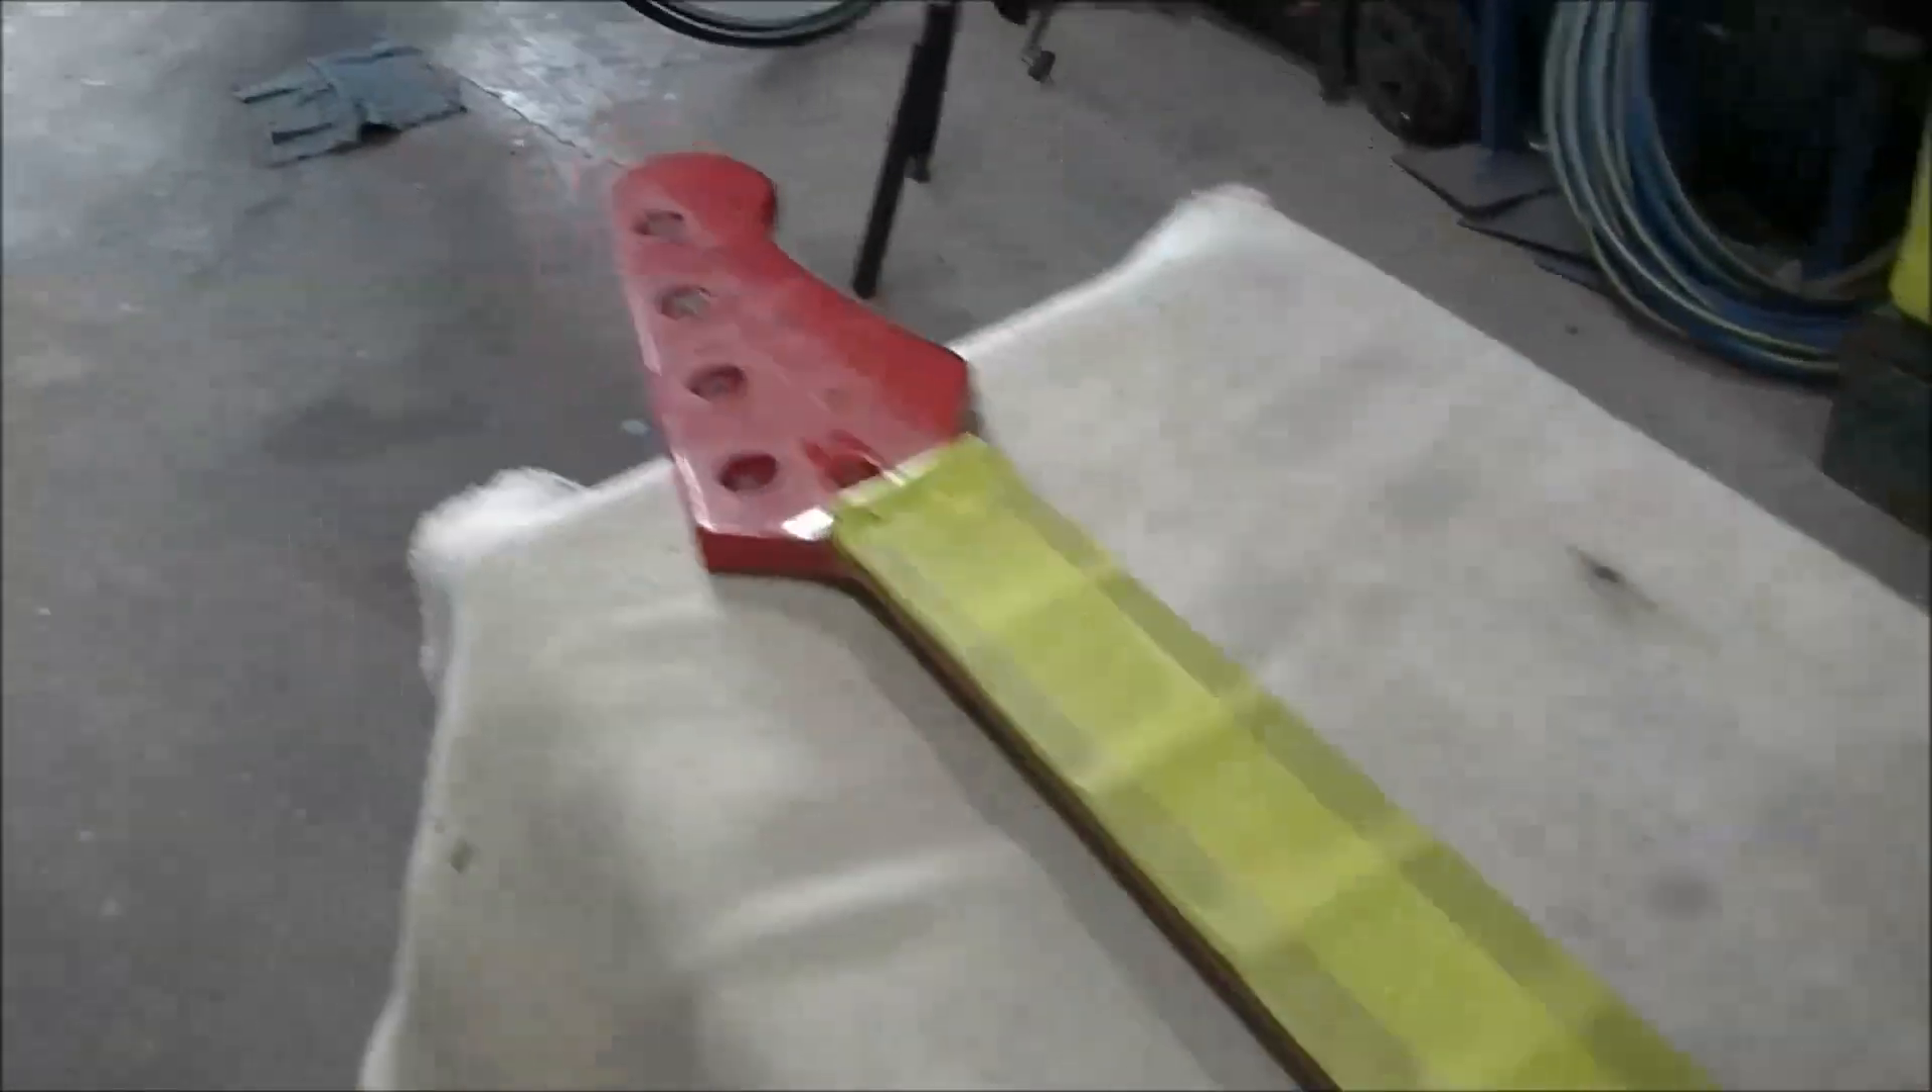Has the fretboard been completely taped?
Yes.